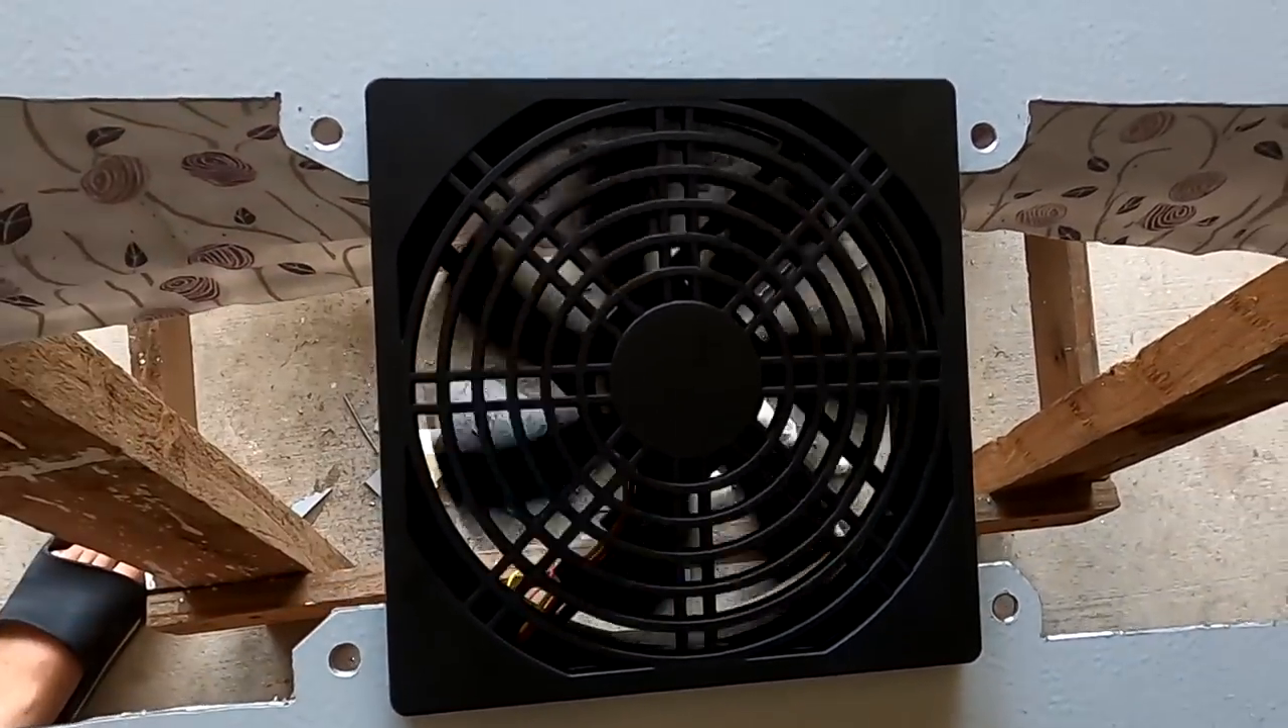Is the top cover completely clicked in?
Yes.